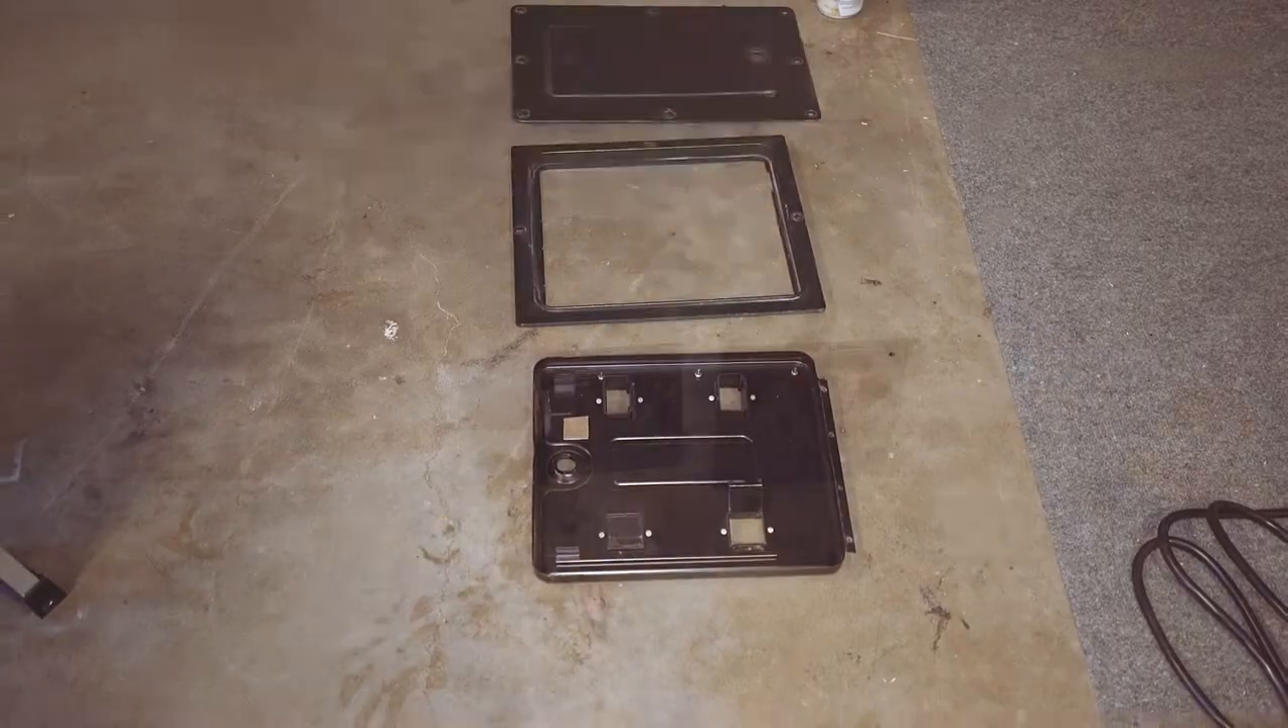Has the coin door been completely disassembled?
Yes.